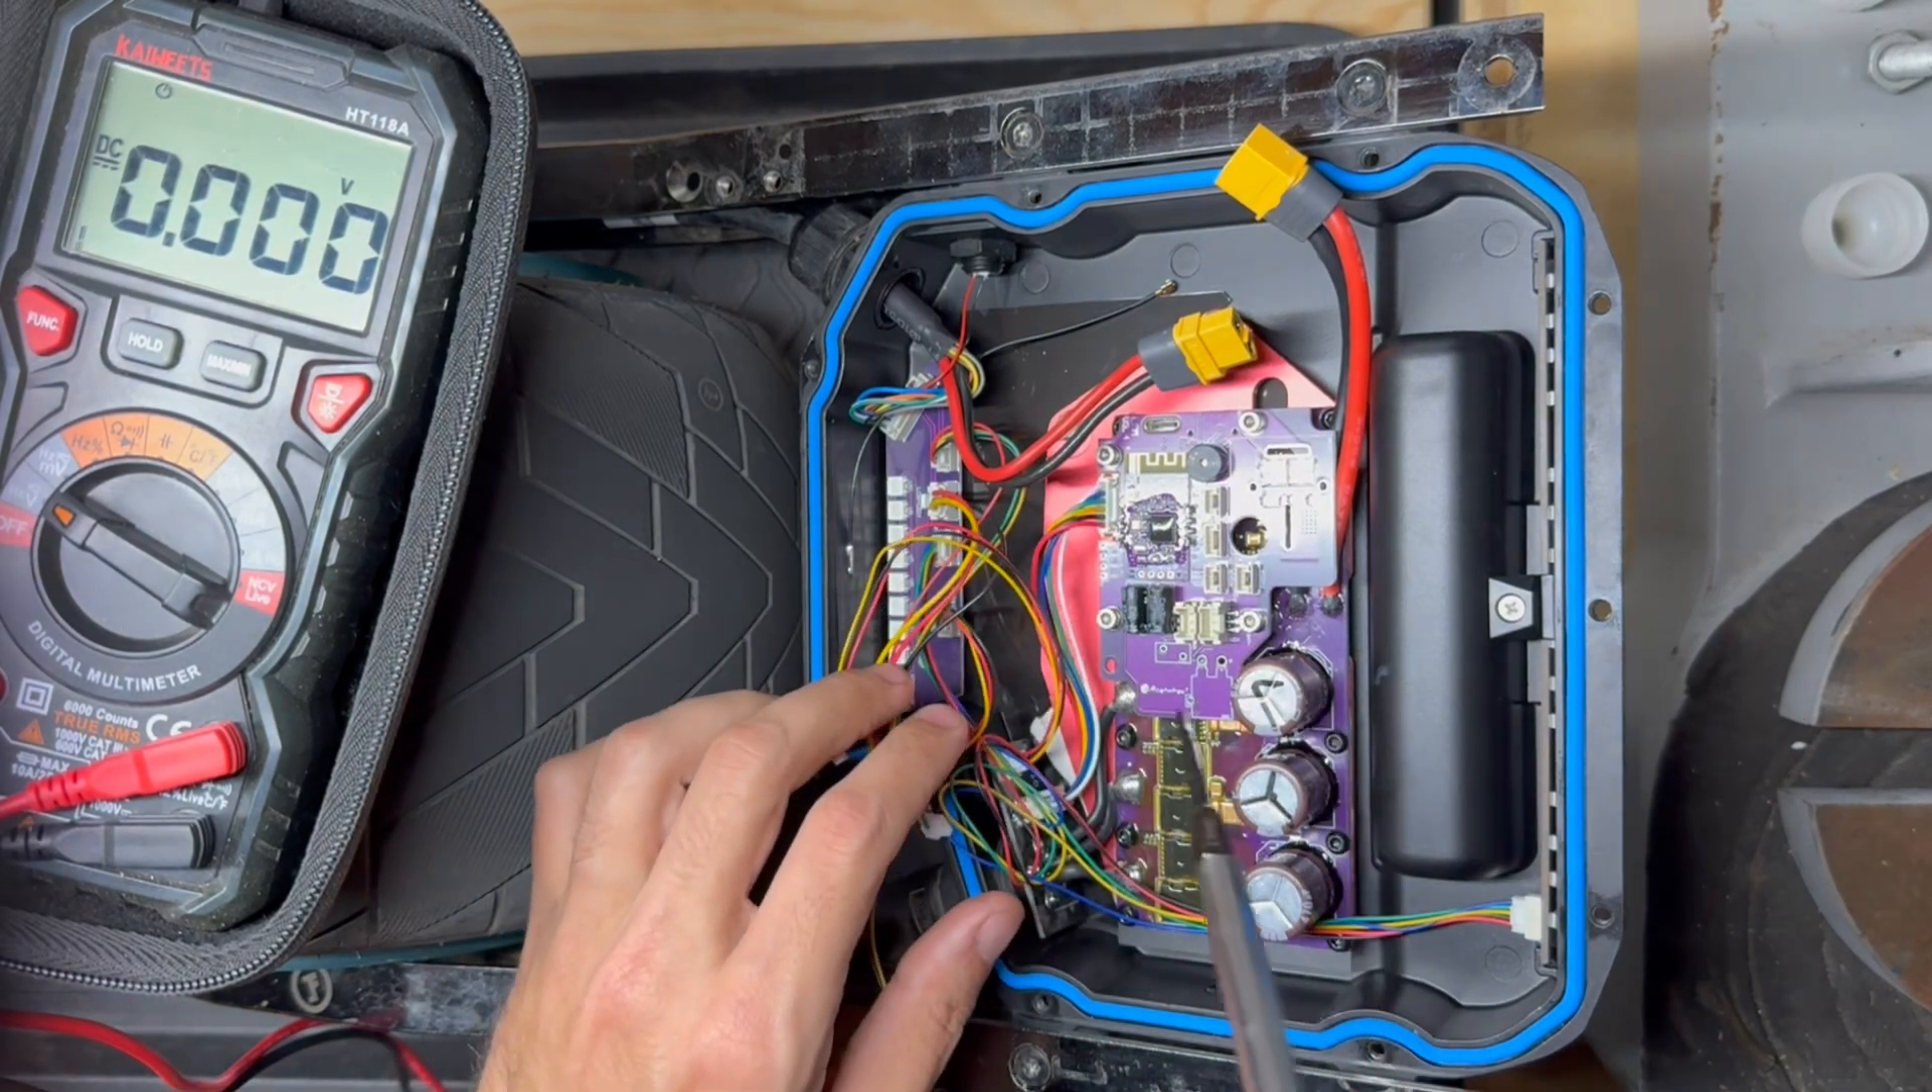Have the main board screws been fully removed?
No.